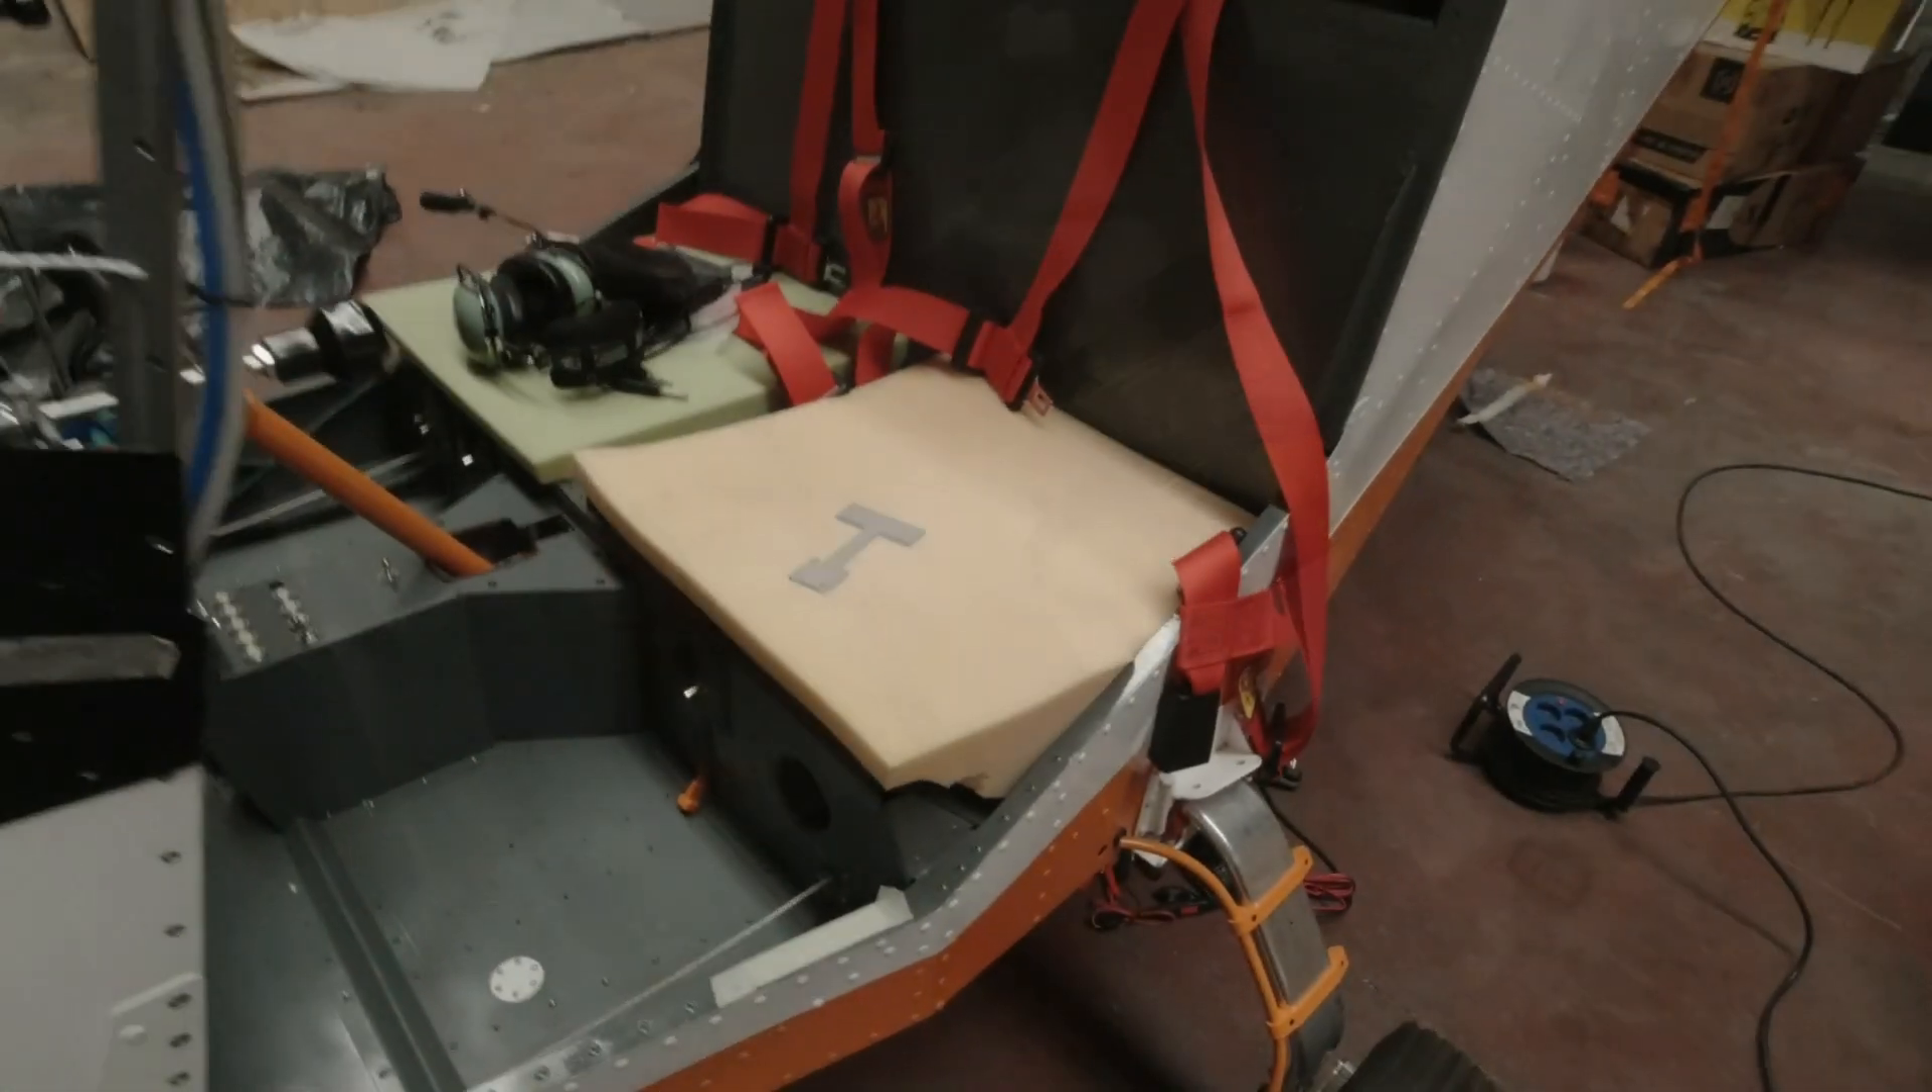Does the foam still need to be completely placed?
No.